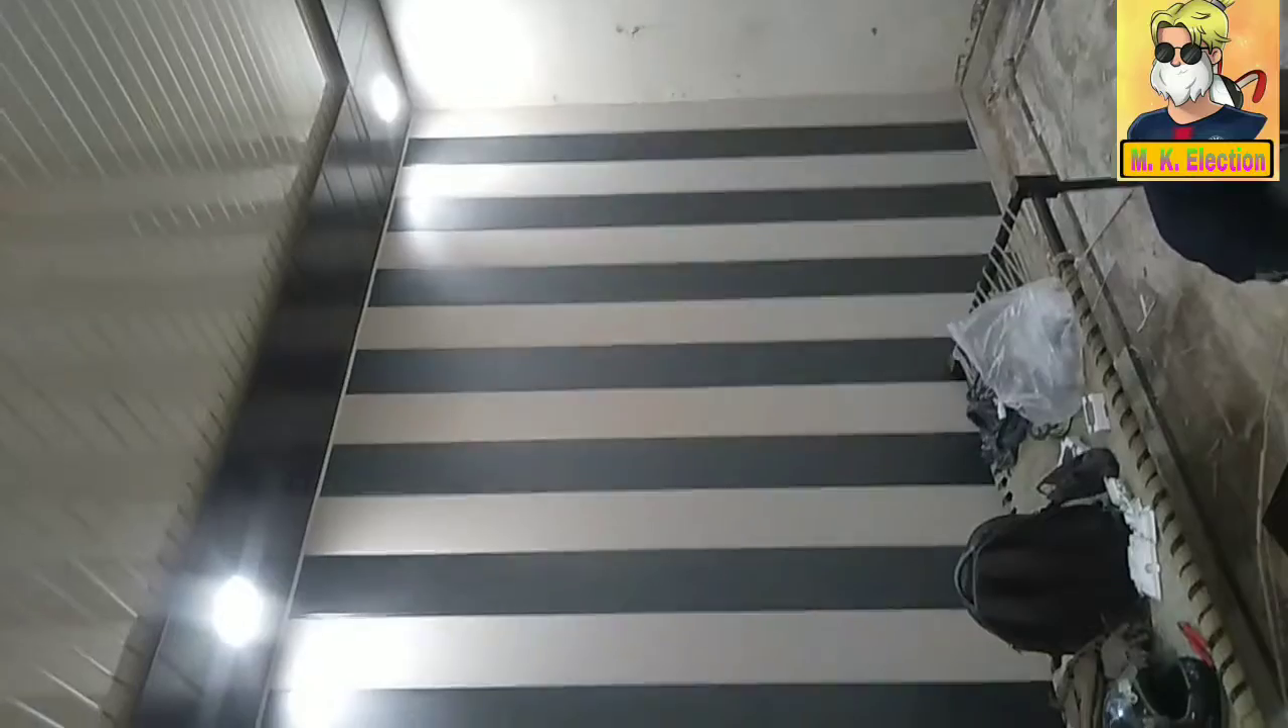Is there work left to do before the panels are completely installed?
No.